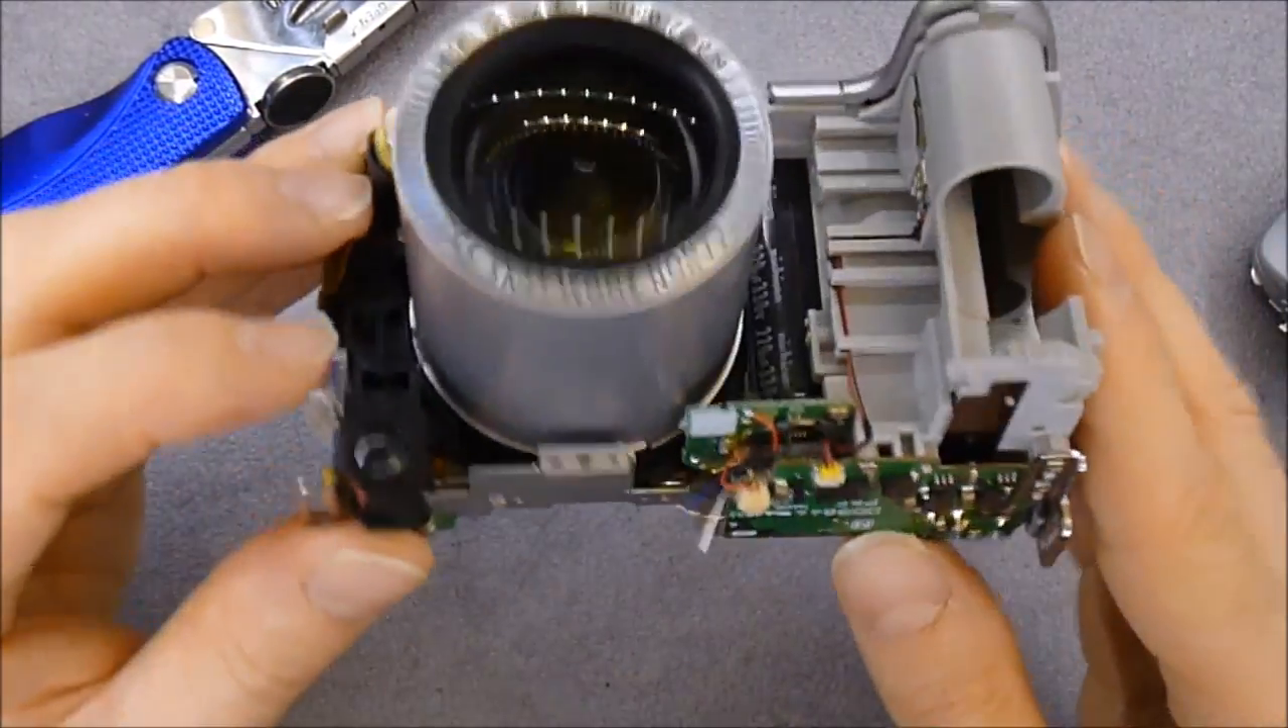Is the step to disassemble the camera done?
No.